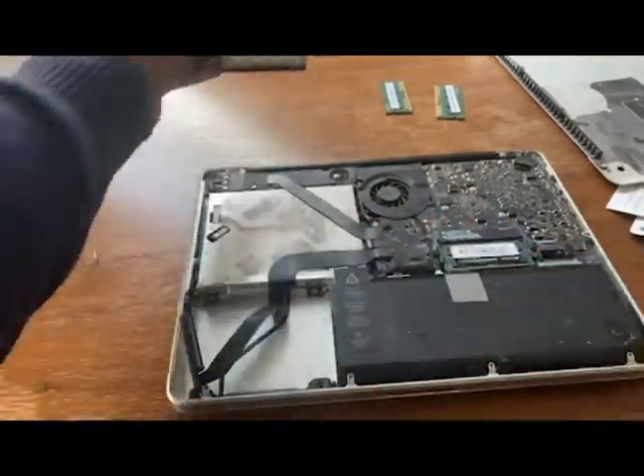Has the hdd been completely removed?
Yes.